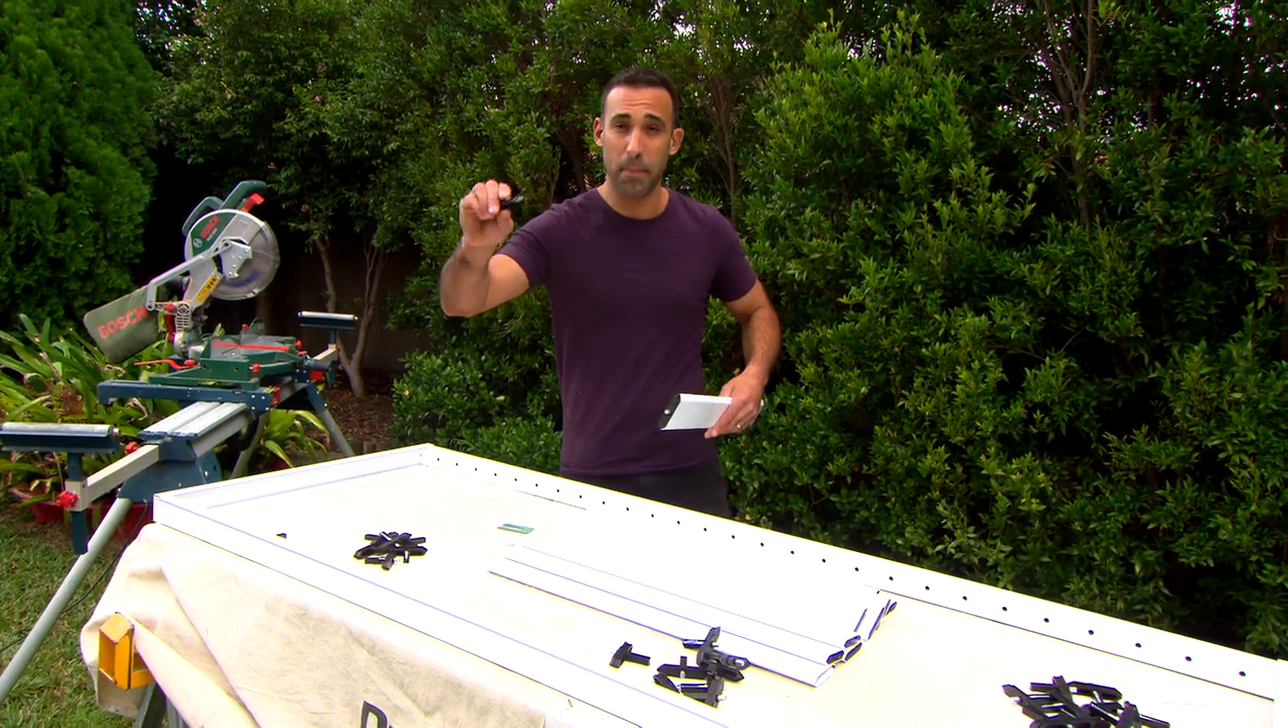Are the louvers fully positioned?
No.